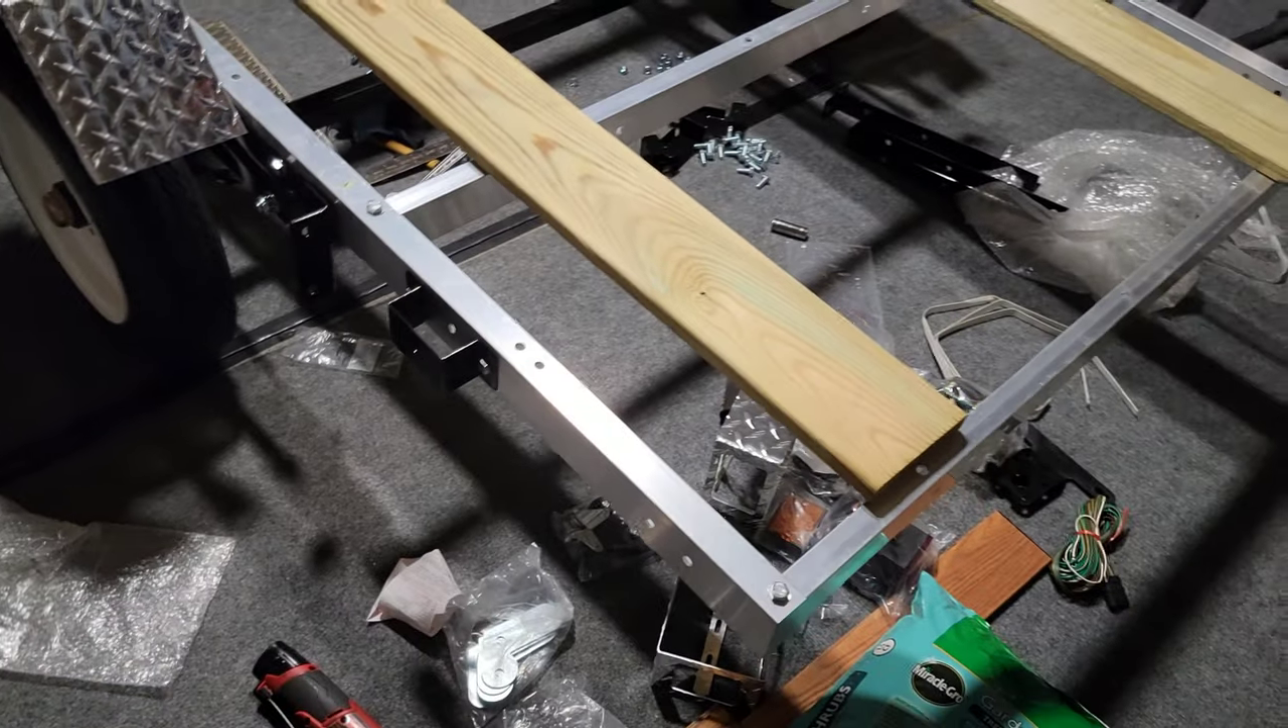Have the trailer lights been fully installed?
No.